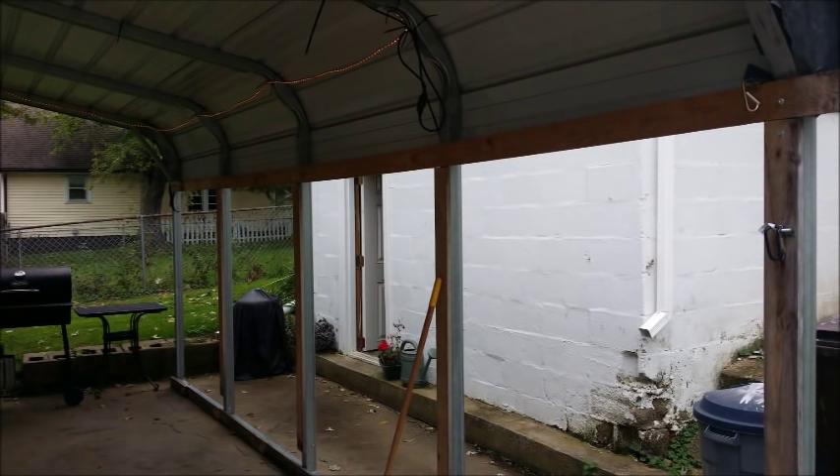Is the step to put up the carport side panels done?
No.